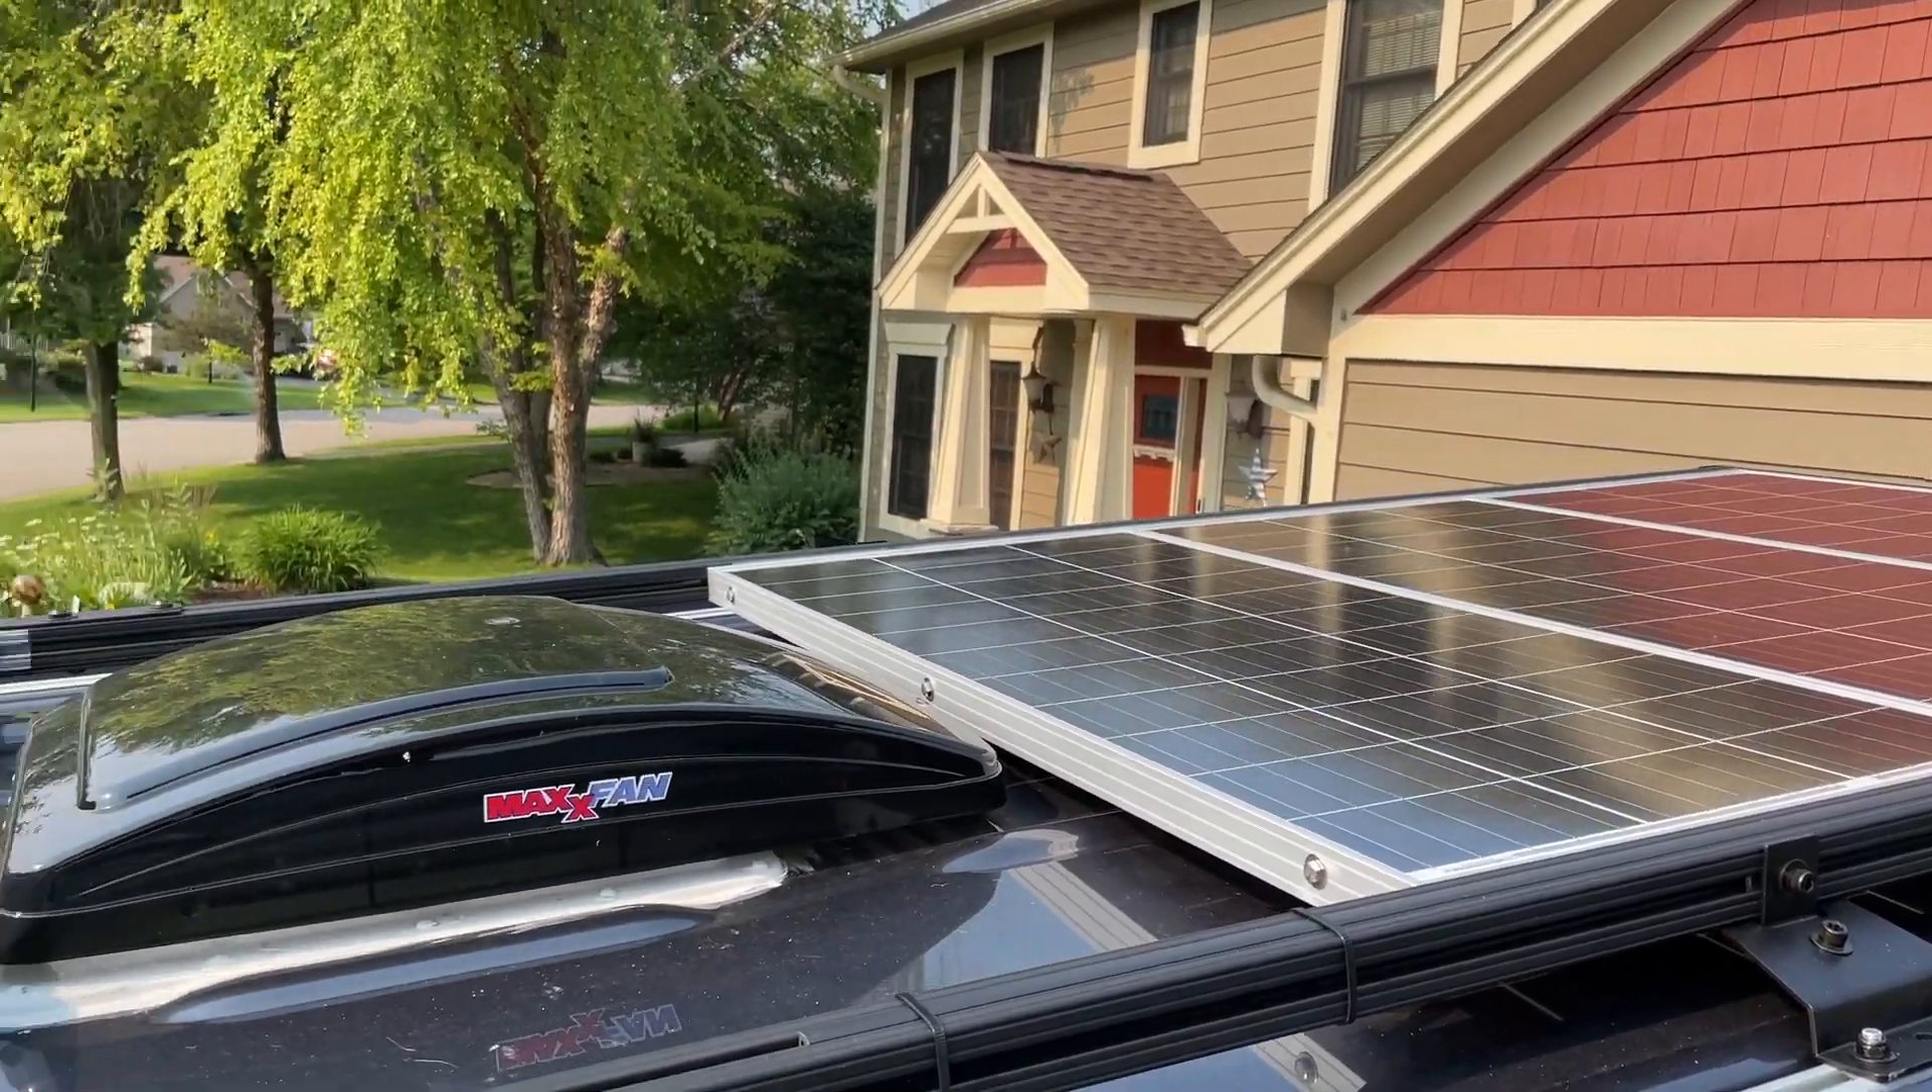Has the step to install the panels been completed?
Yes.